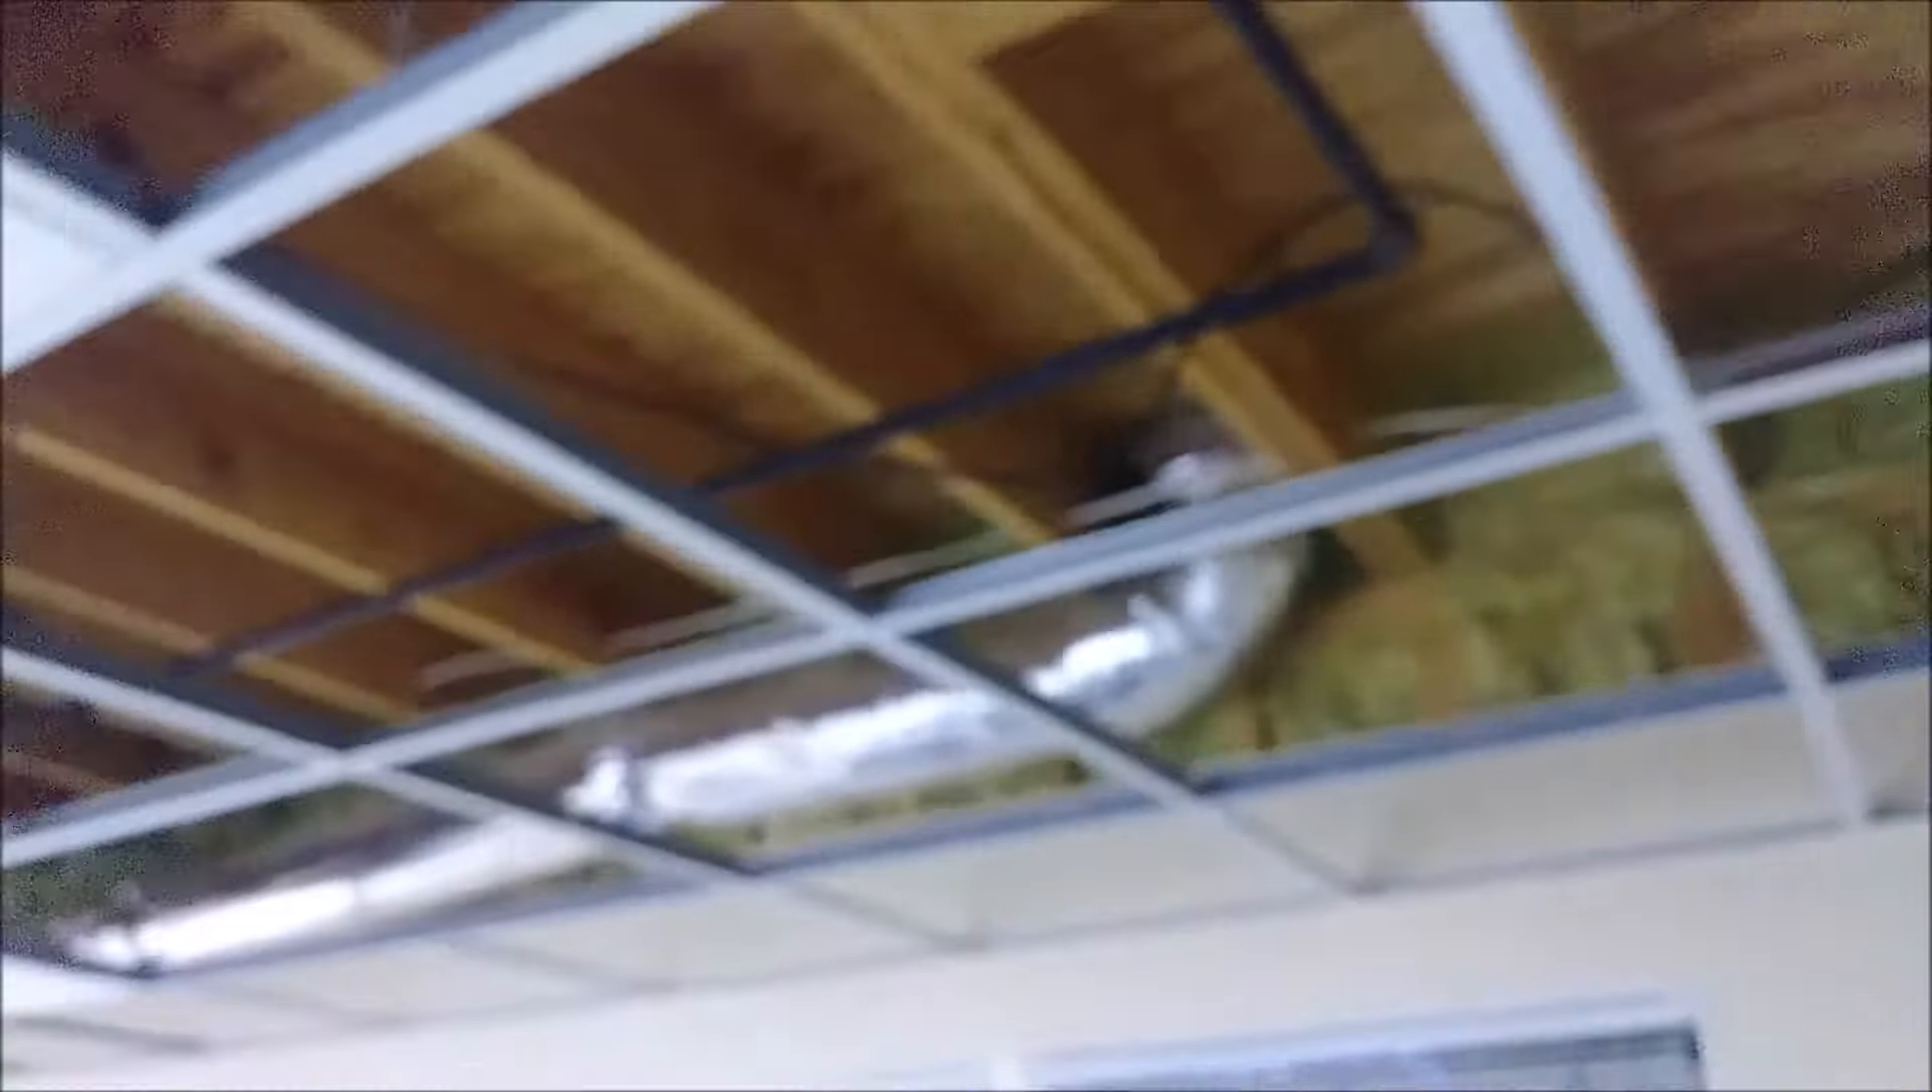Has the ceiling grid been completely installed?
Yes.